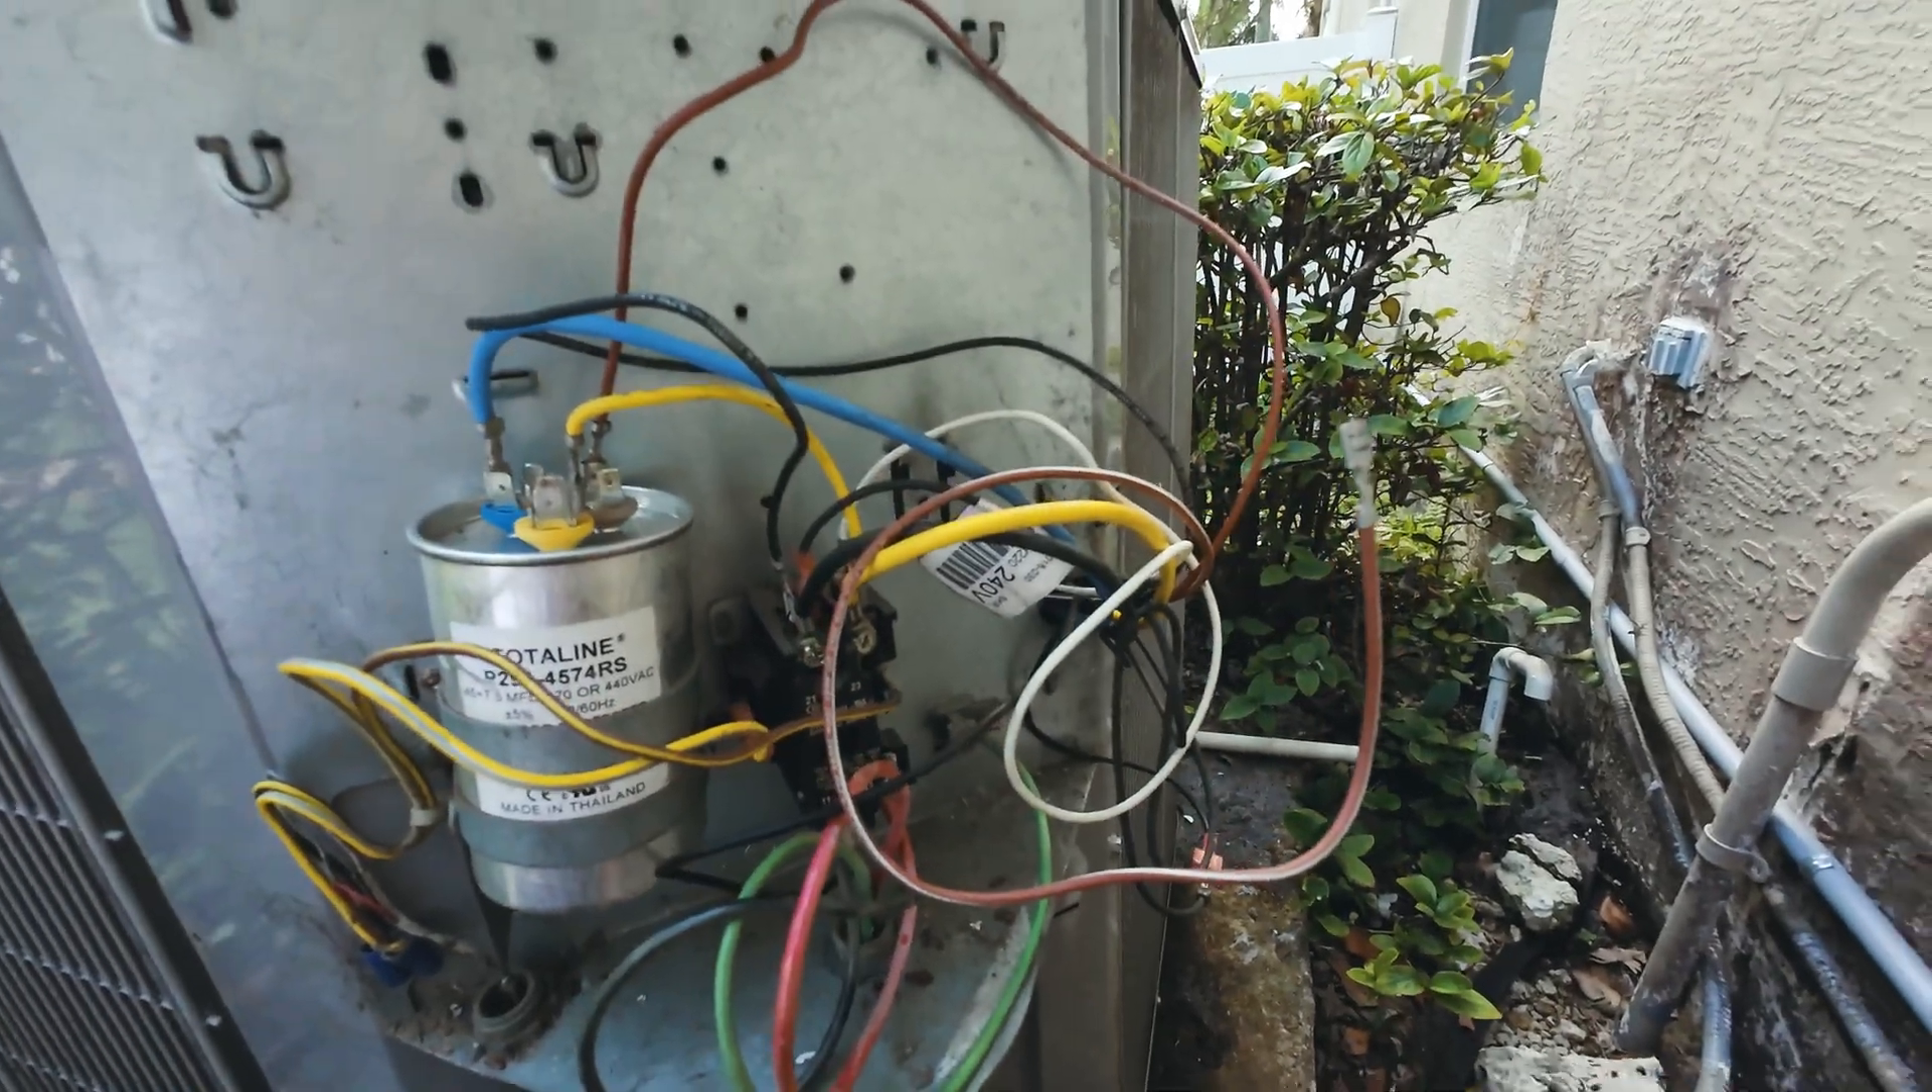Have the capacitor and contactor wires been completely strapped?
No.